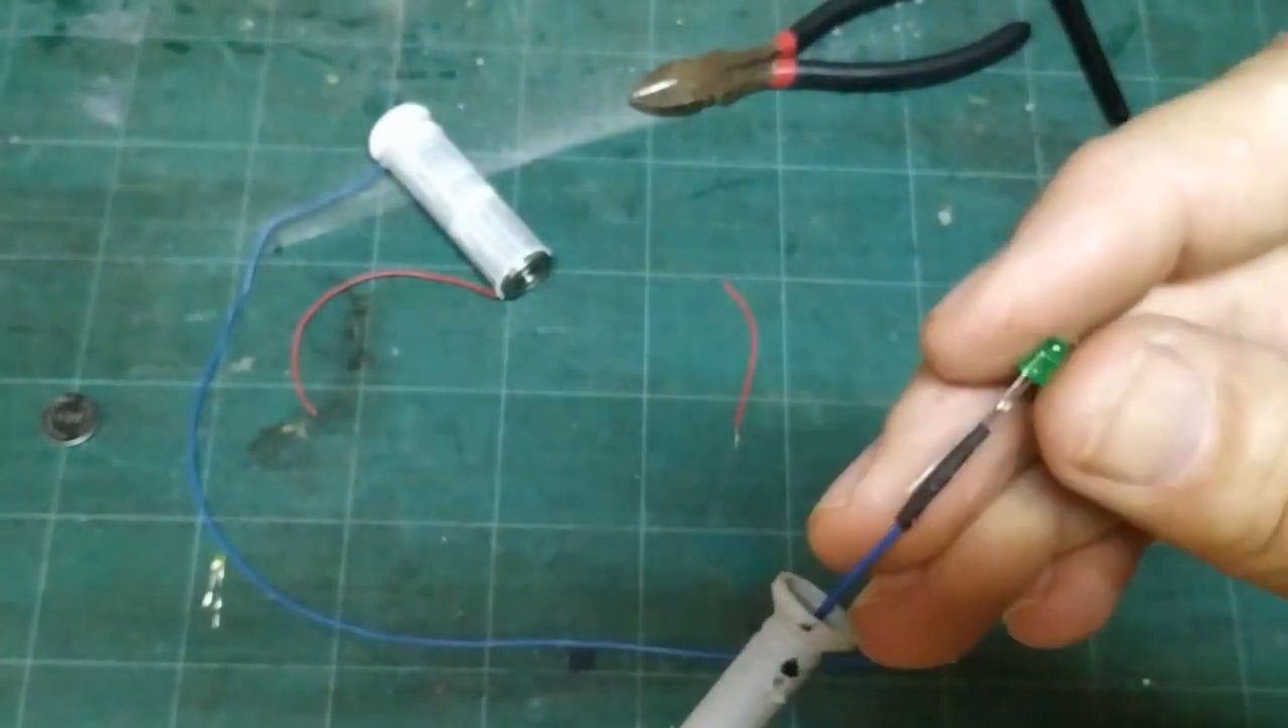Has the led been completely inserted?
No.